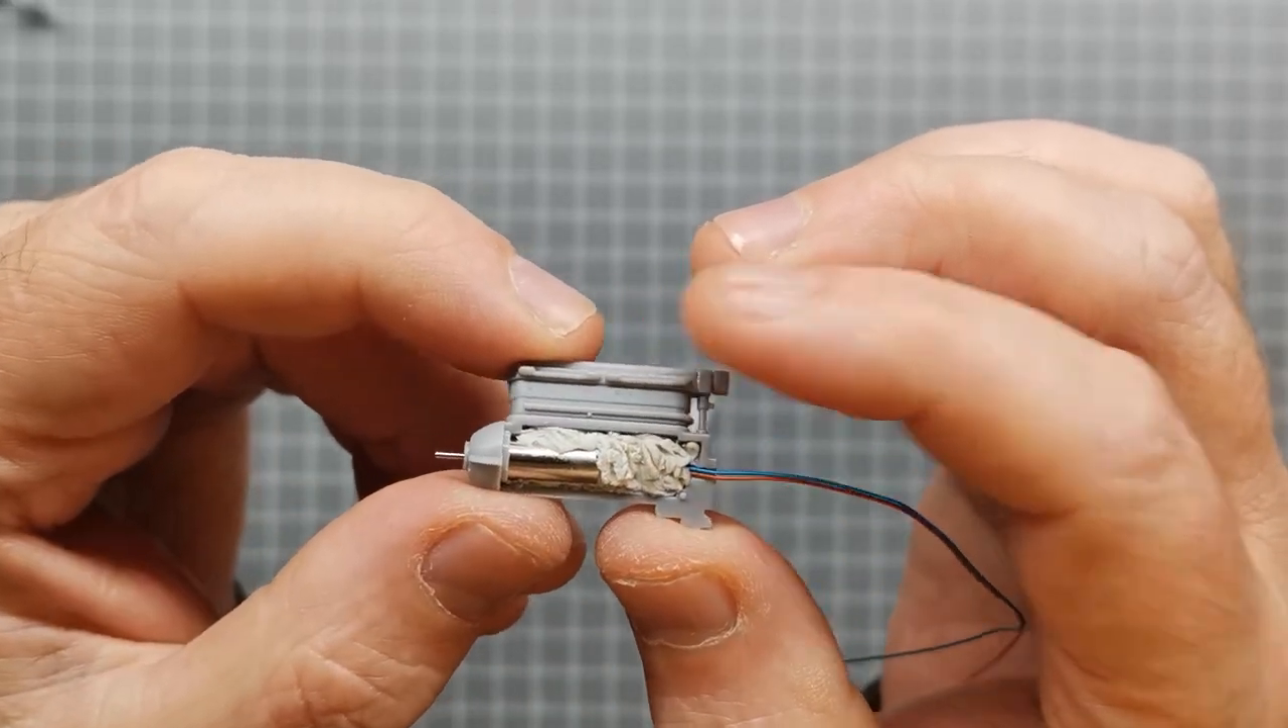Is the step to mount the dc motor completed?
Yes.